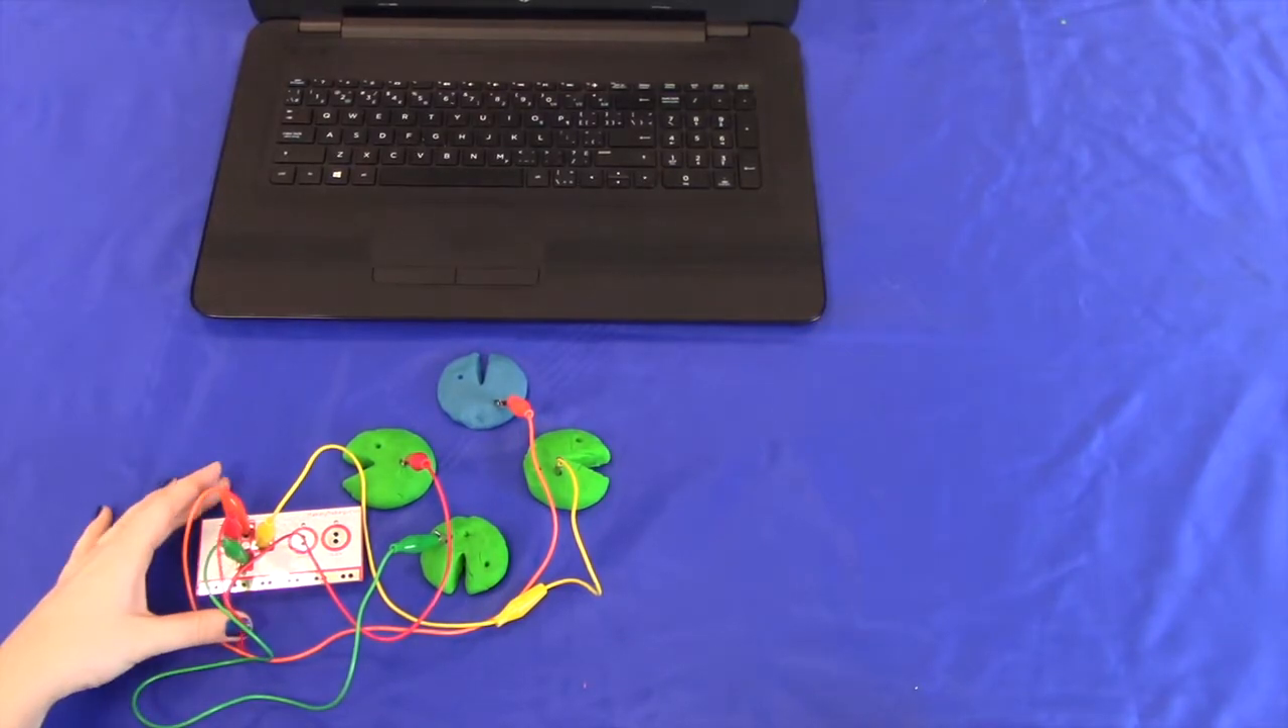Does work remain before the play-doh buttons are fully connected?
No.